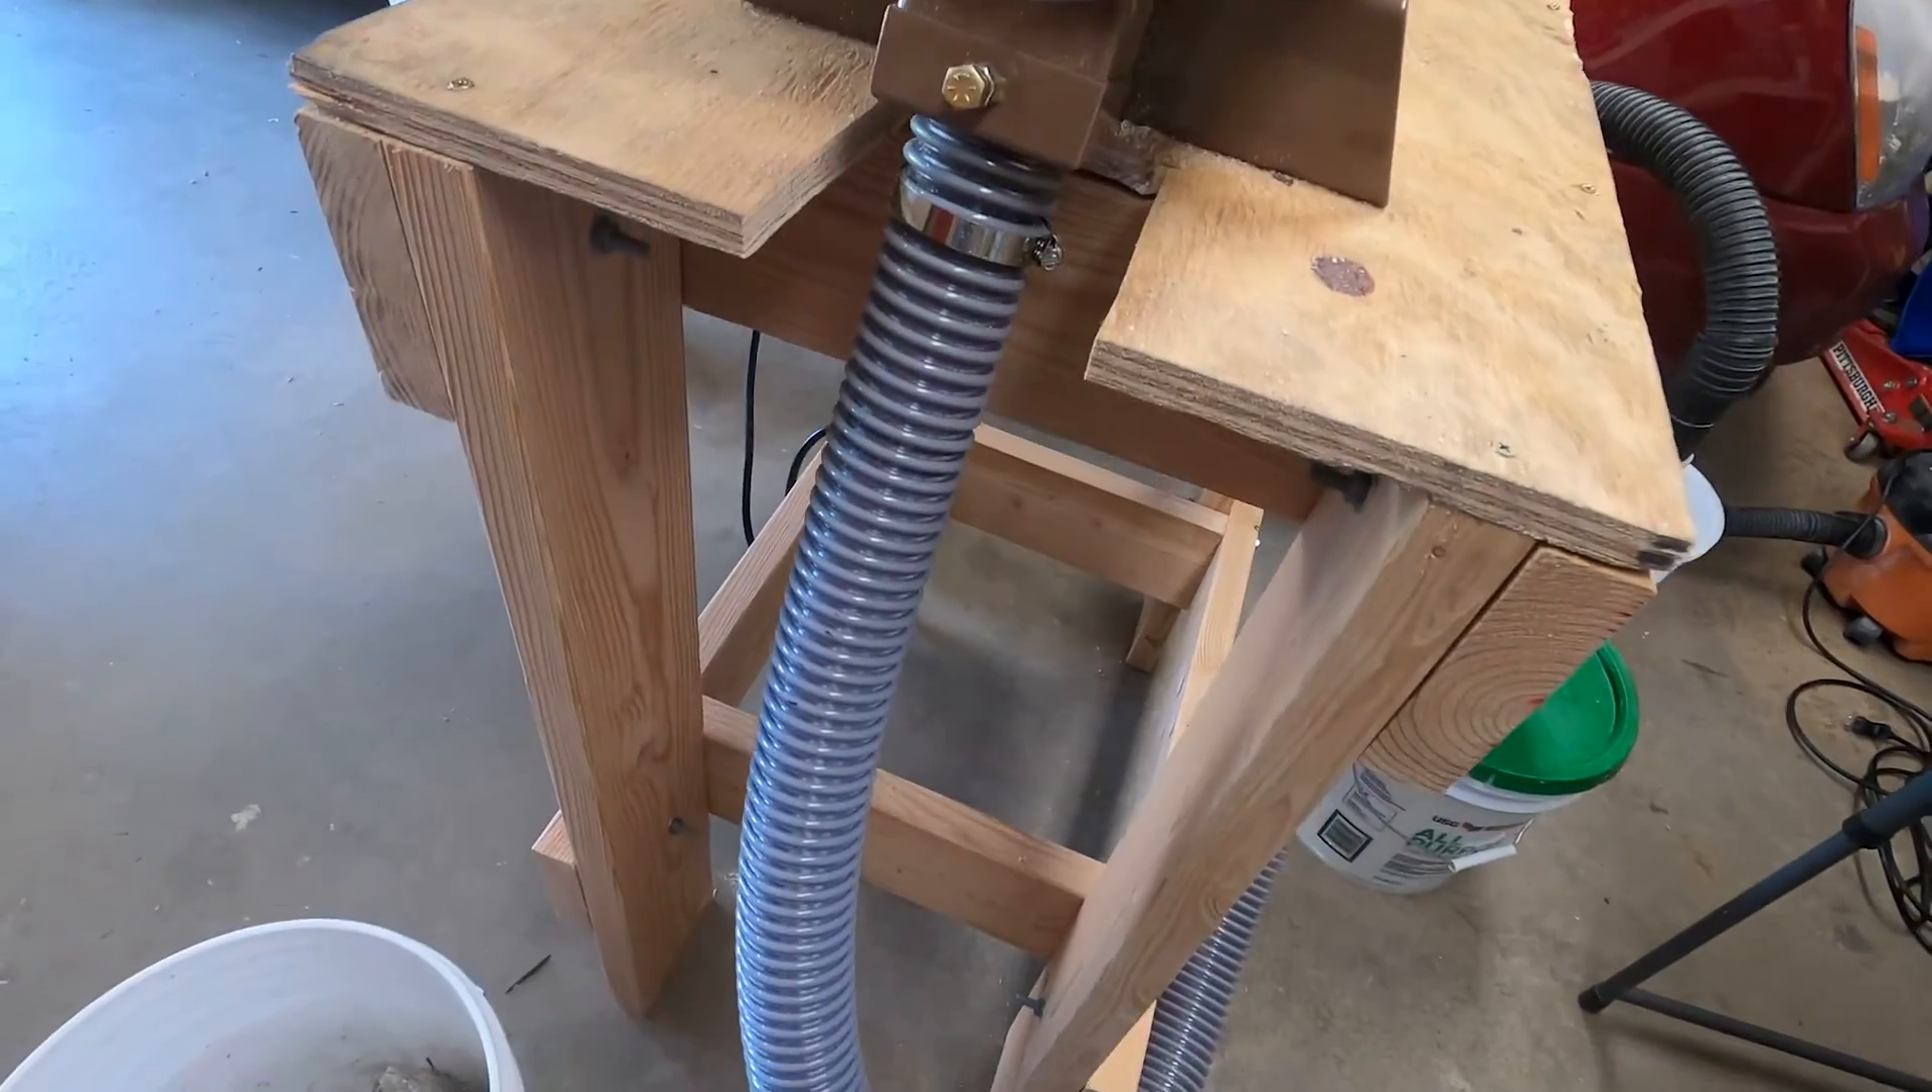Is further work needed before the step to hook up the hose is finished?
No.